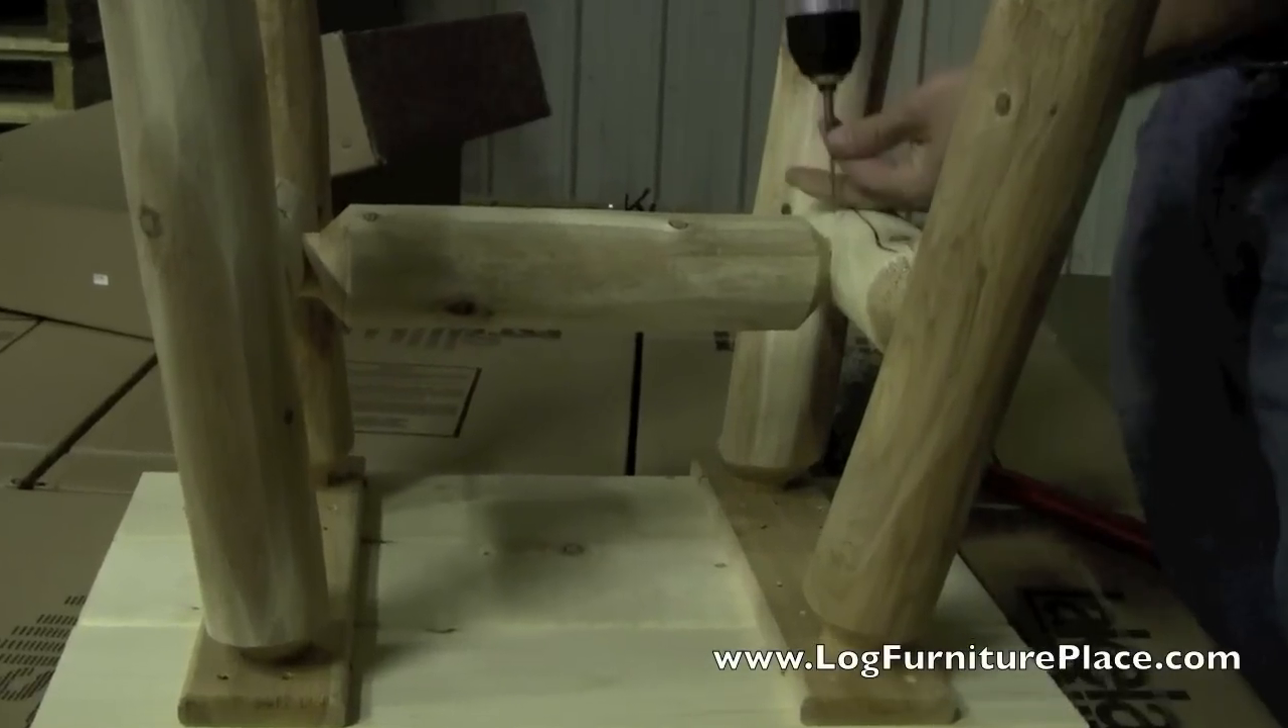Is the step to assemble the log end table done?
No.